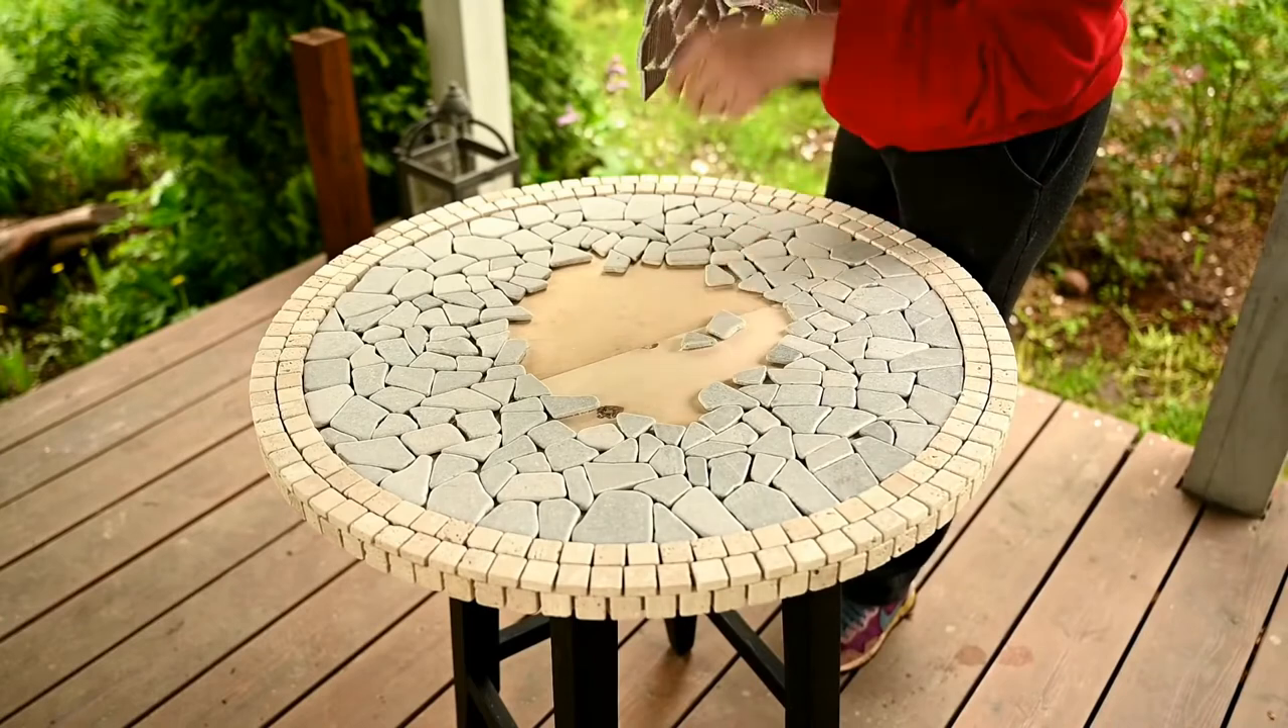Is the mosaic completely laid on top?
No.